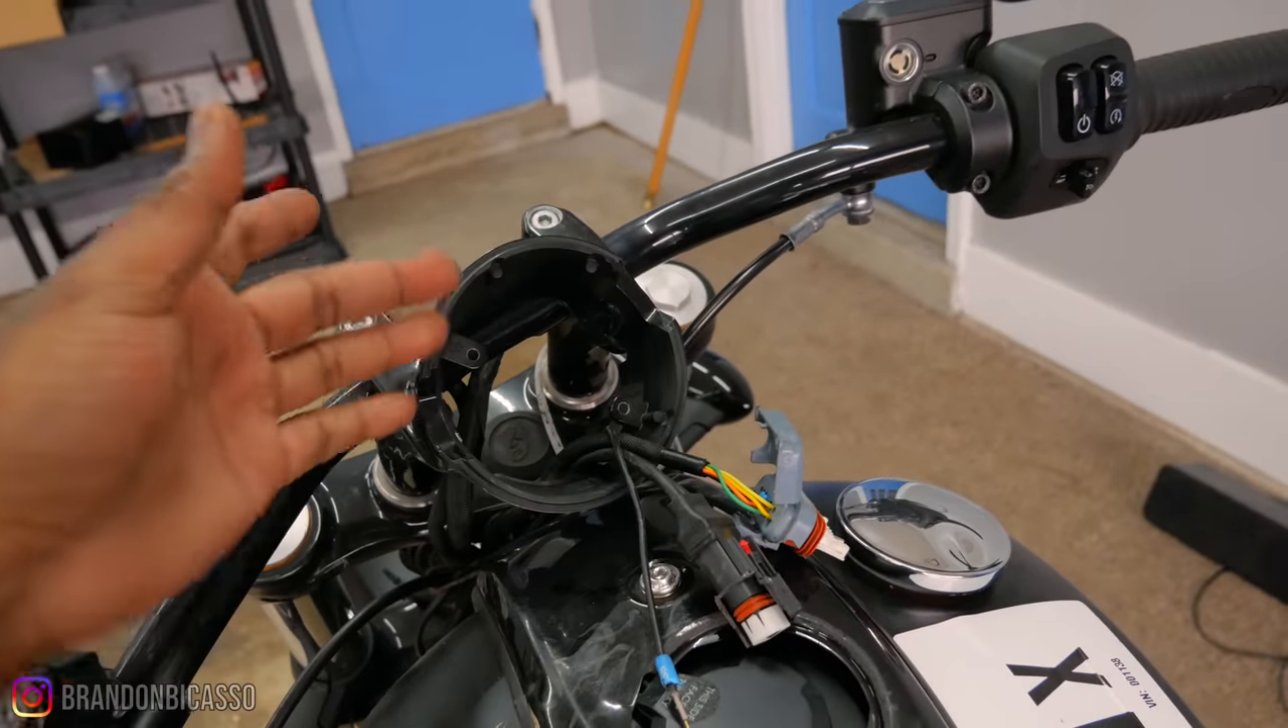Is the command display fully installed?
No.